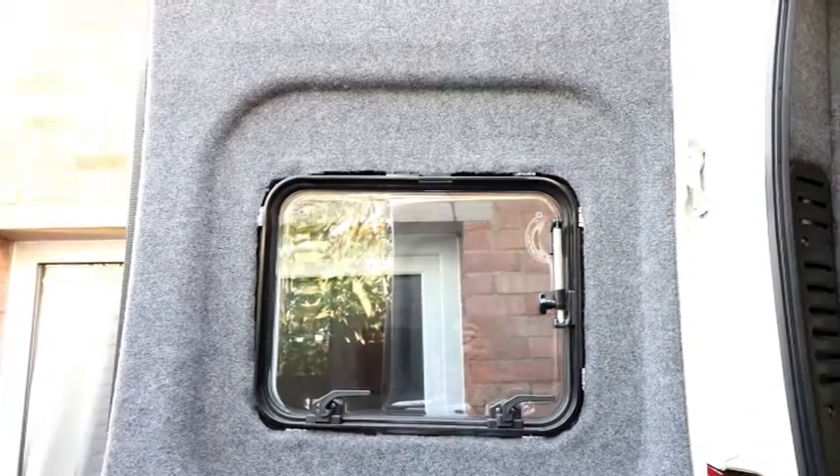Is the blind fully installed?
No.